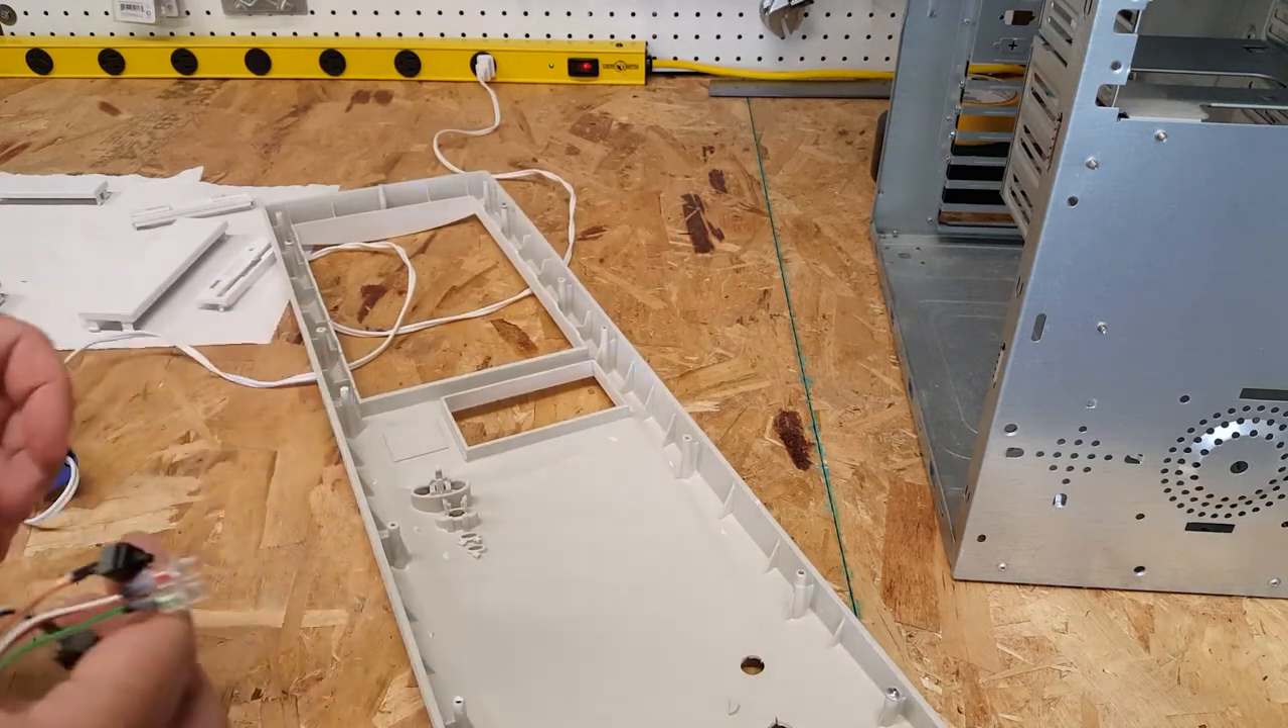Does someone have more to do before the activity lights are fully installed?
Yes.